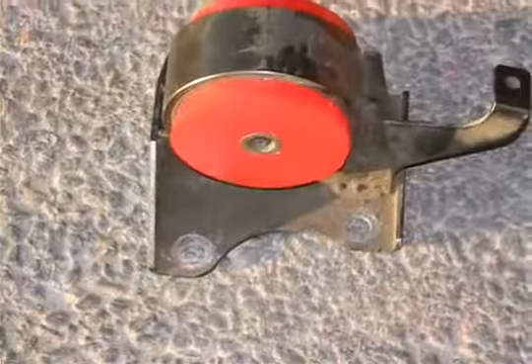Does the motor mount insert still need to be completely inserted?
No.